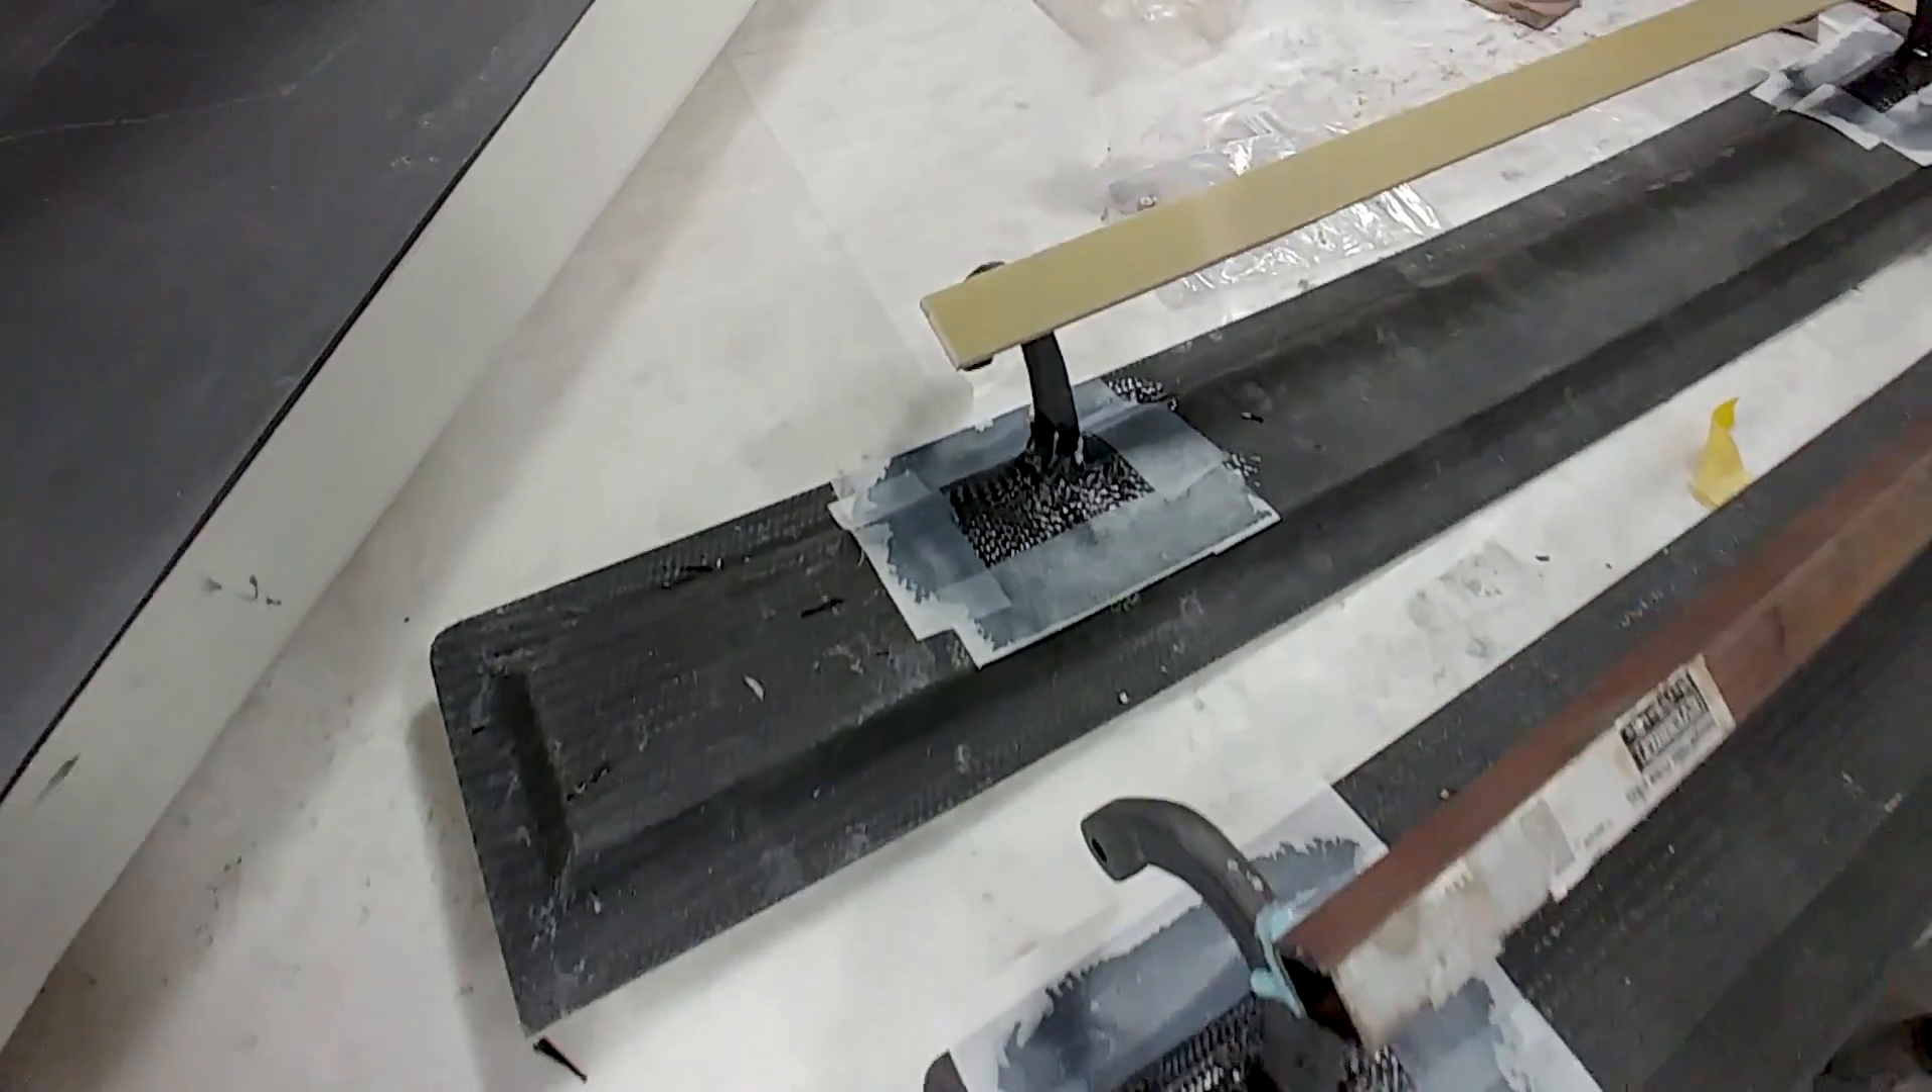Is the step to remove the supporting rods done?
No.